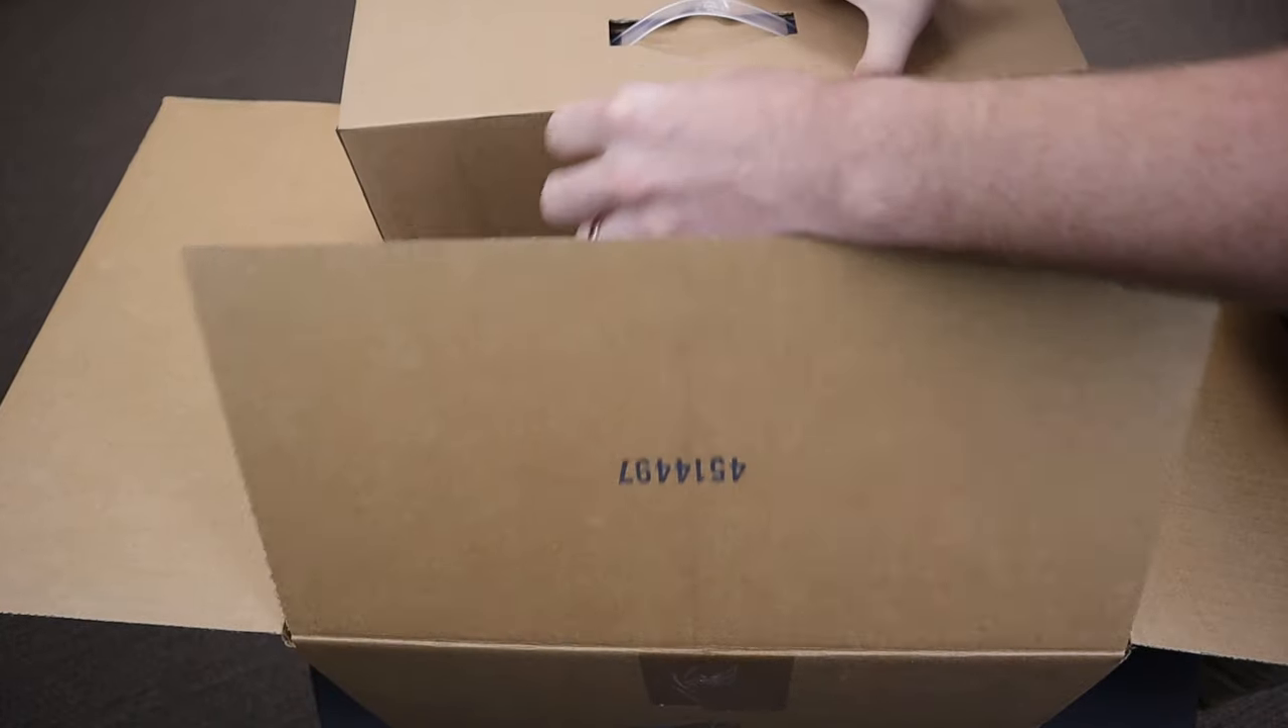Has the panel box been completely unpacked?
No.